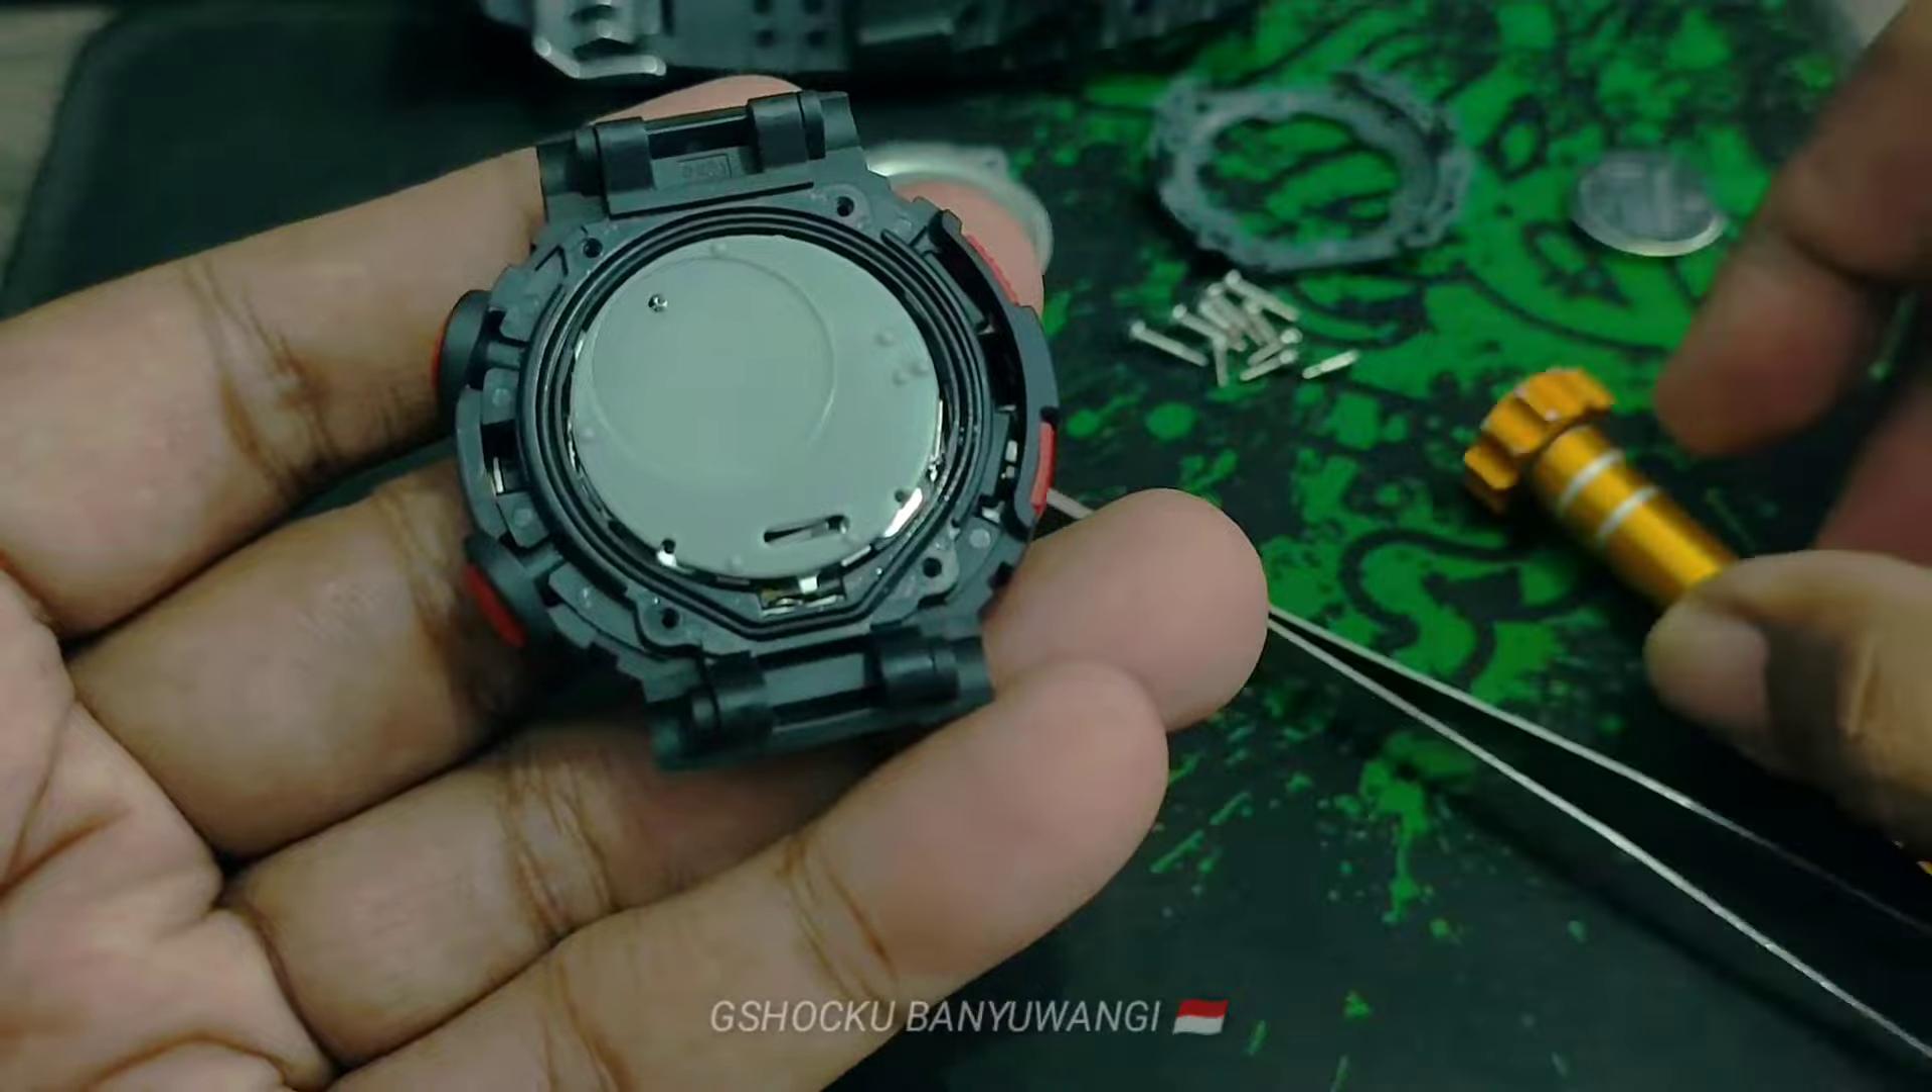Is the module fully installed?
Yes.